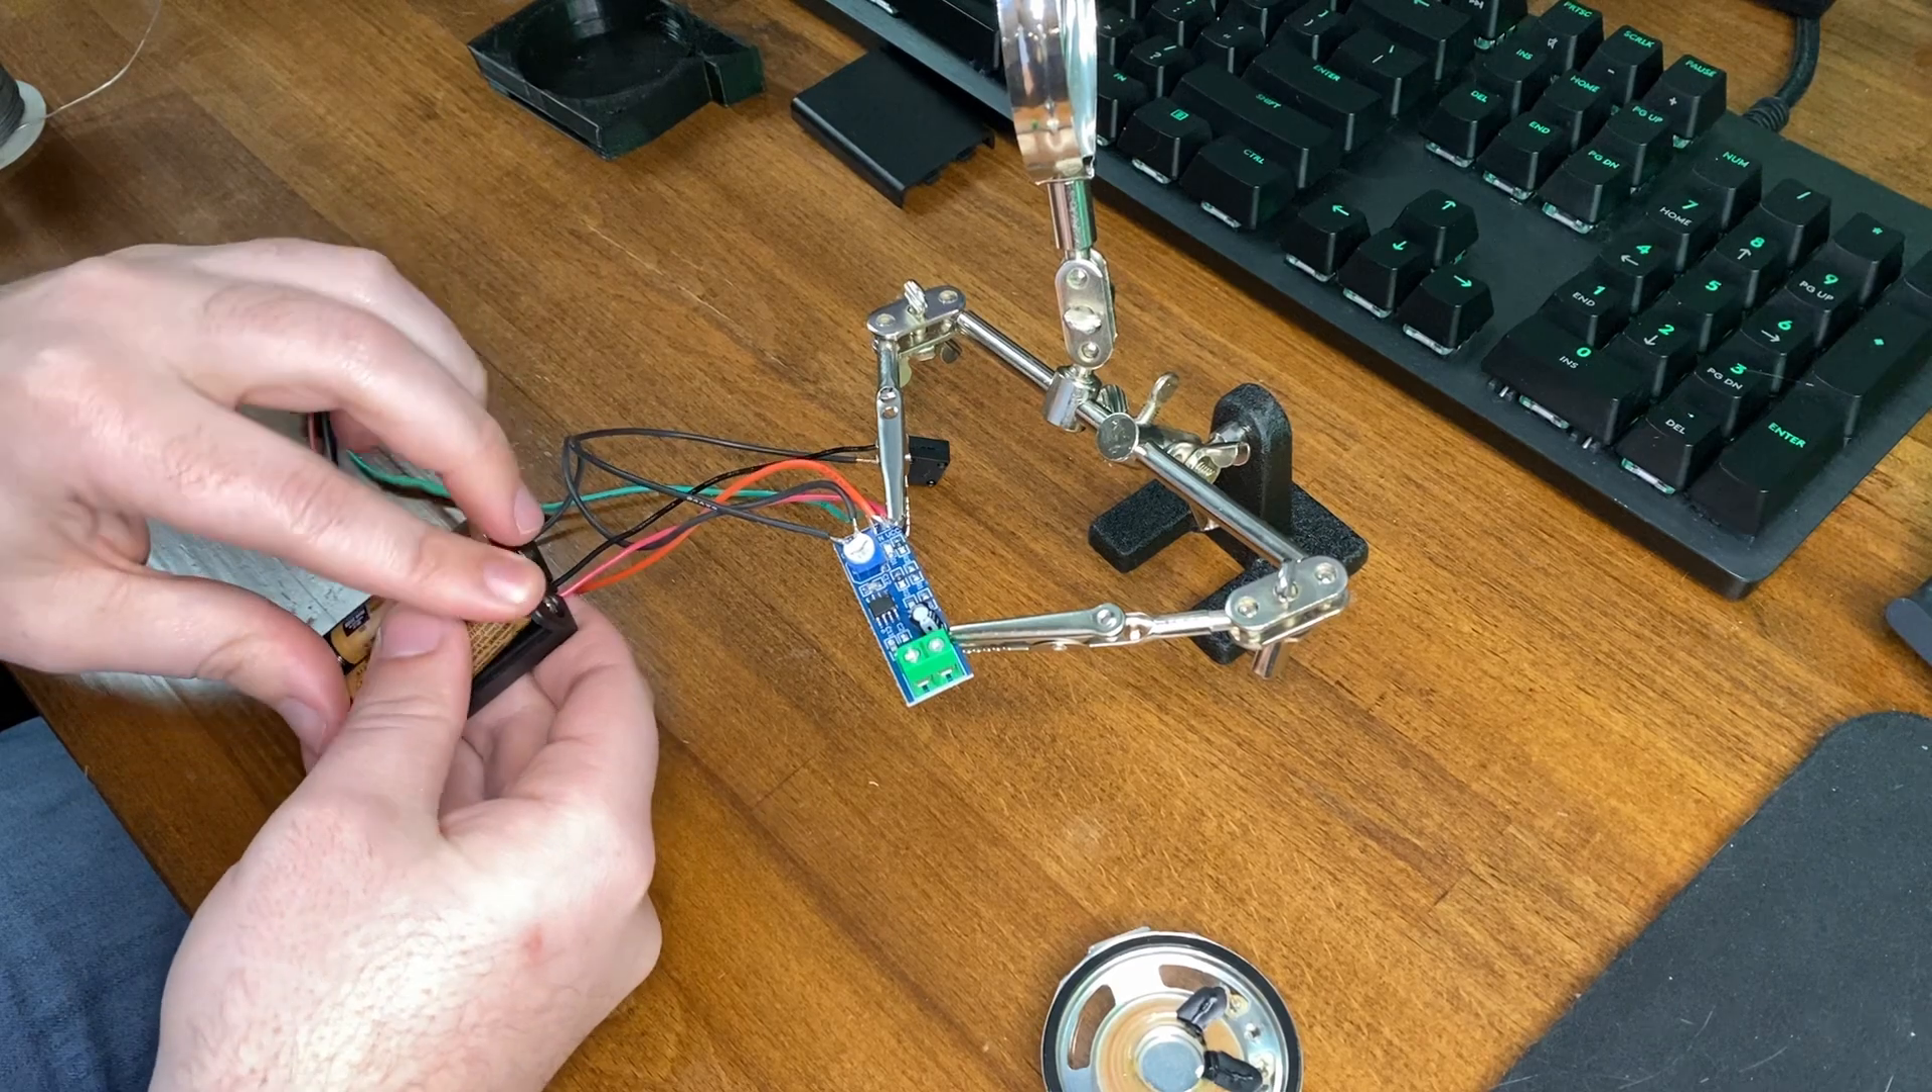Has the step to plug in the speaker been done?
No.